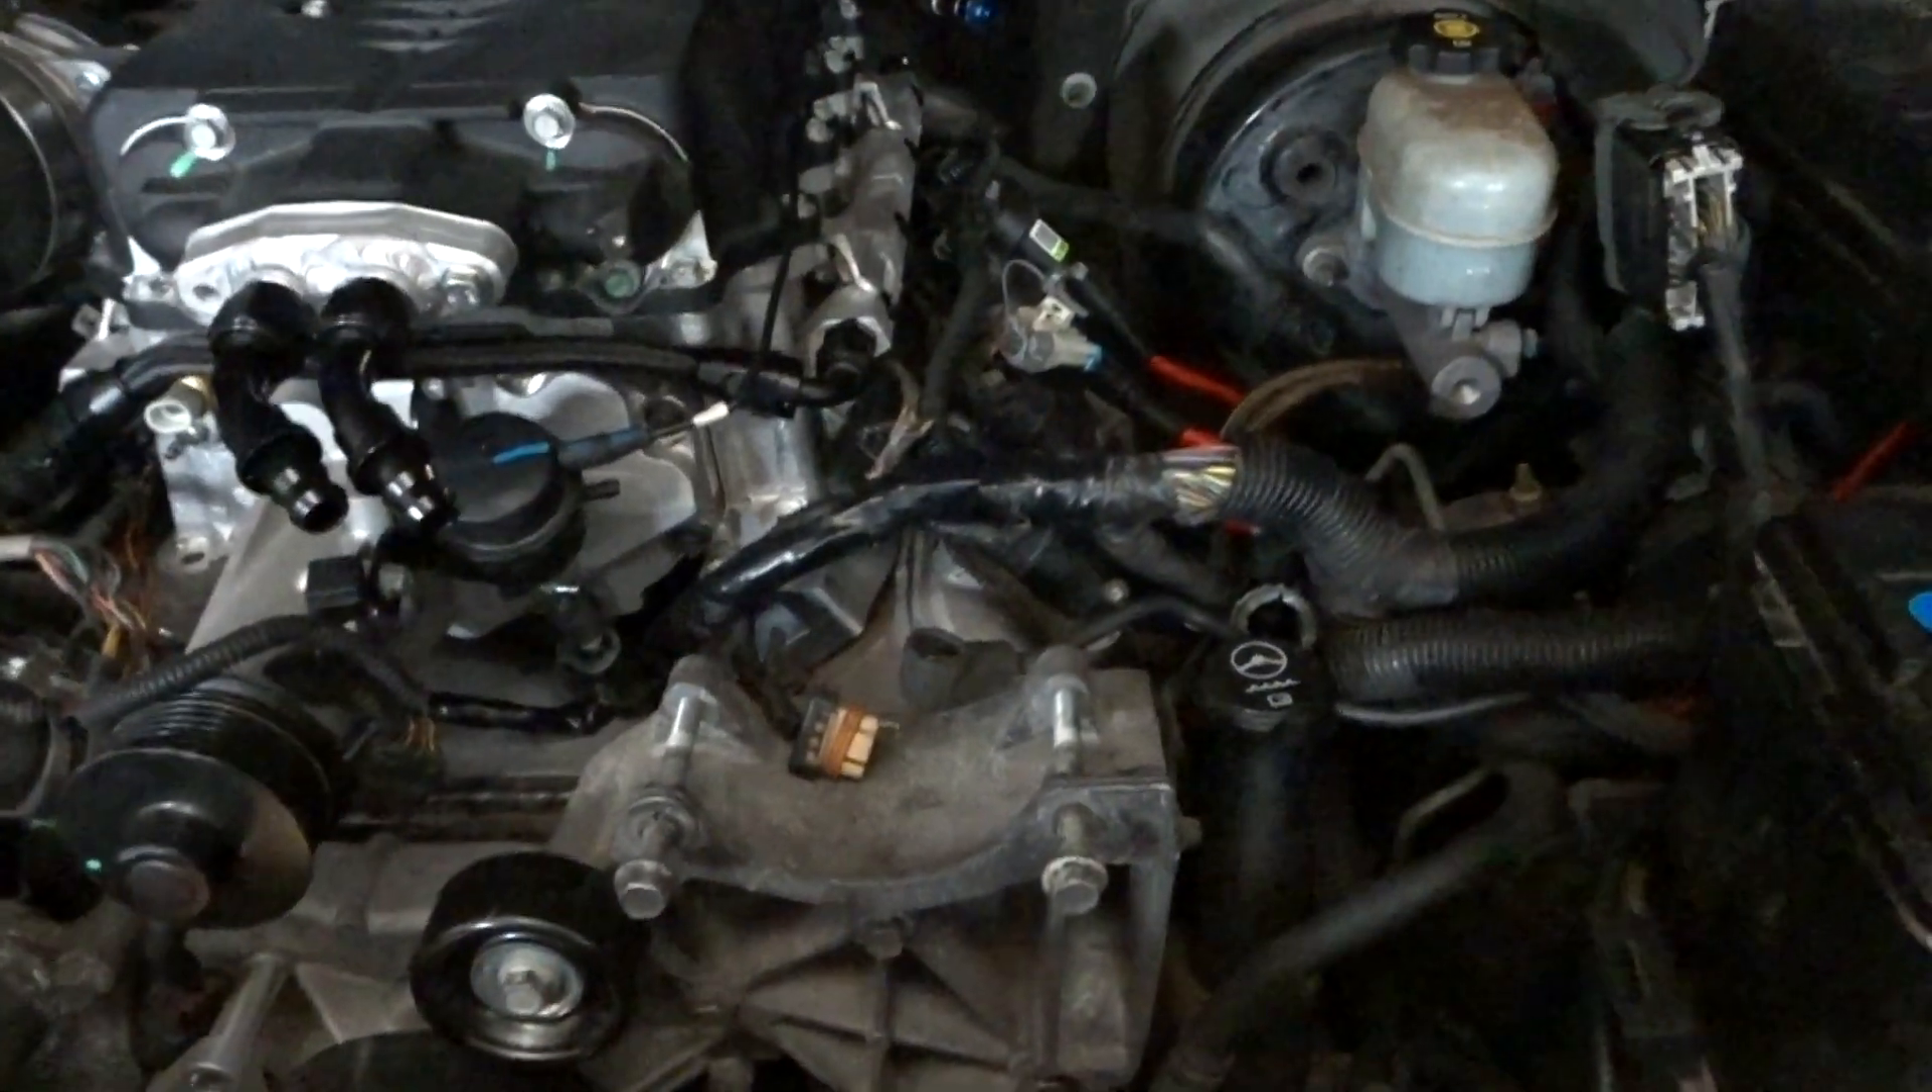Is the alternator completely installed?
No.